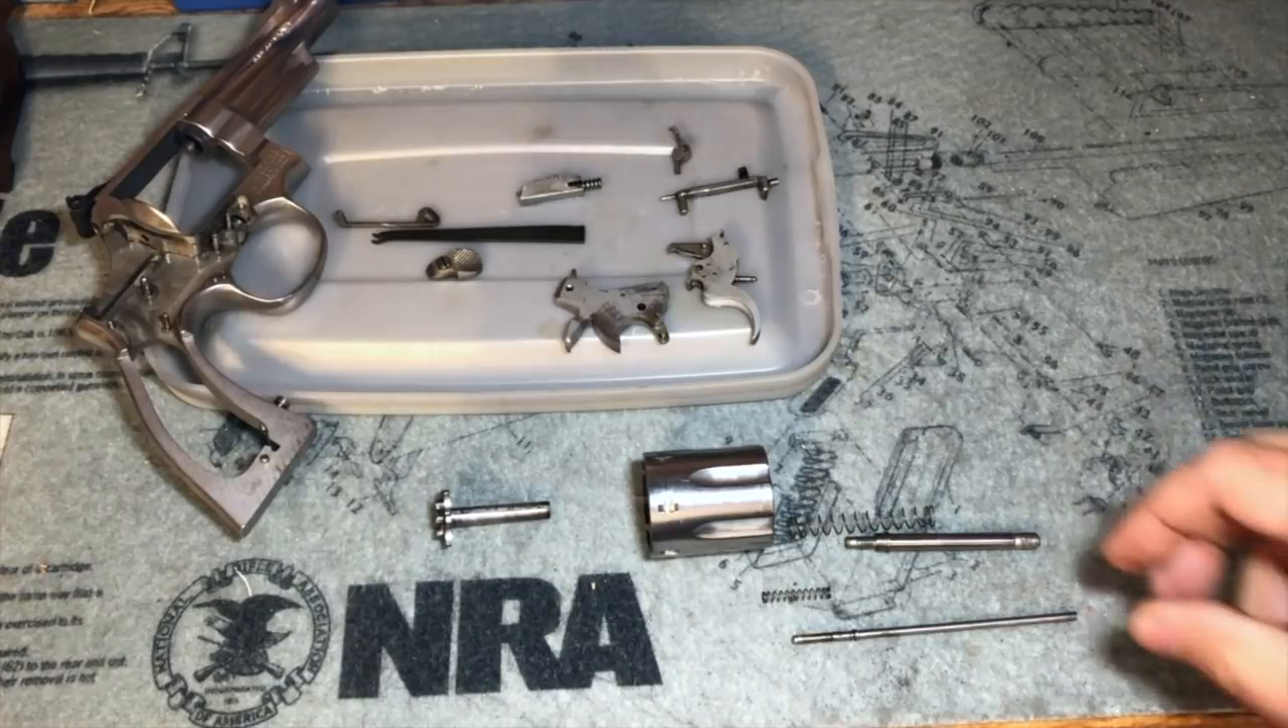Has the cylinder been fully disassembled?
Yes.